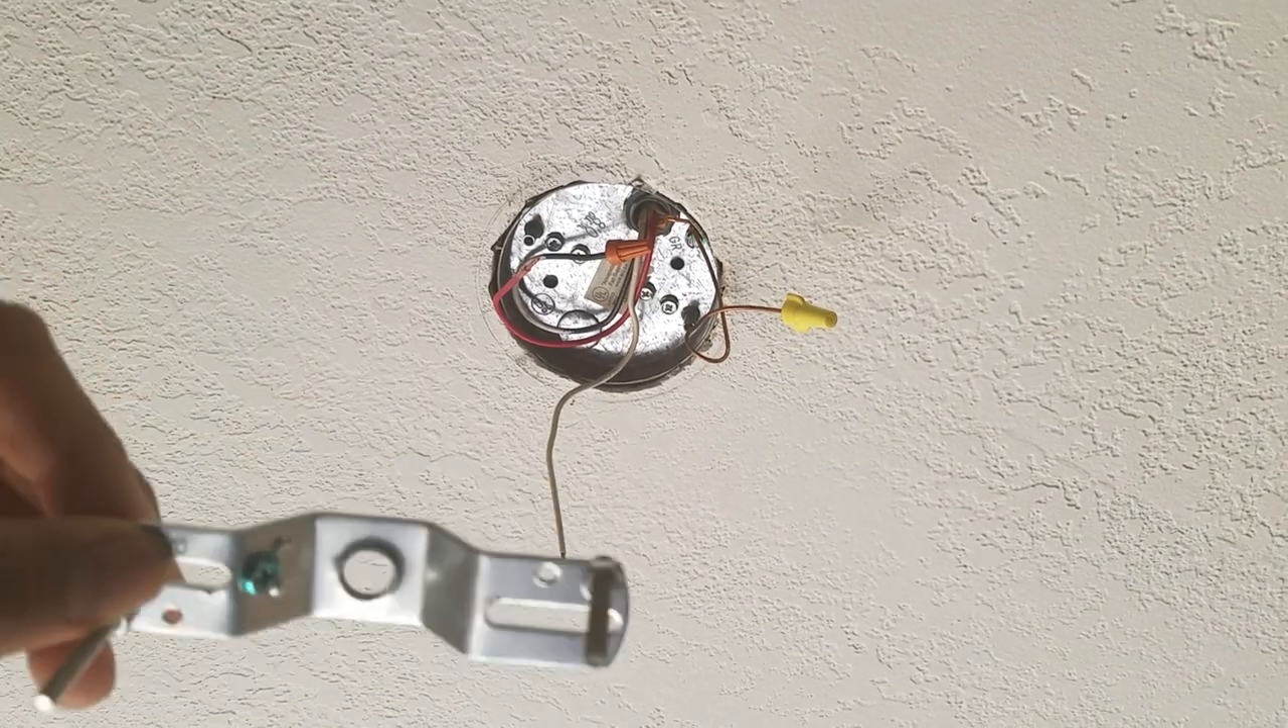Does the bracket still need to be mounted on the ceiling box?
Yes.